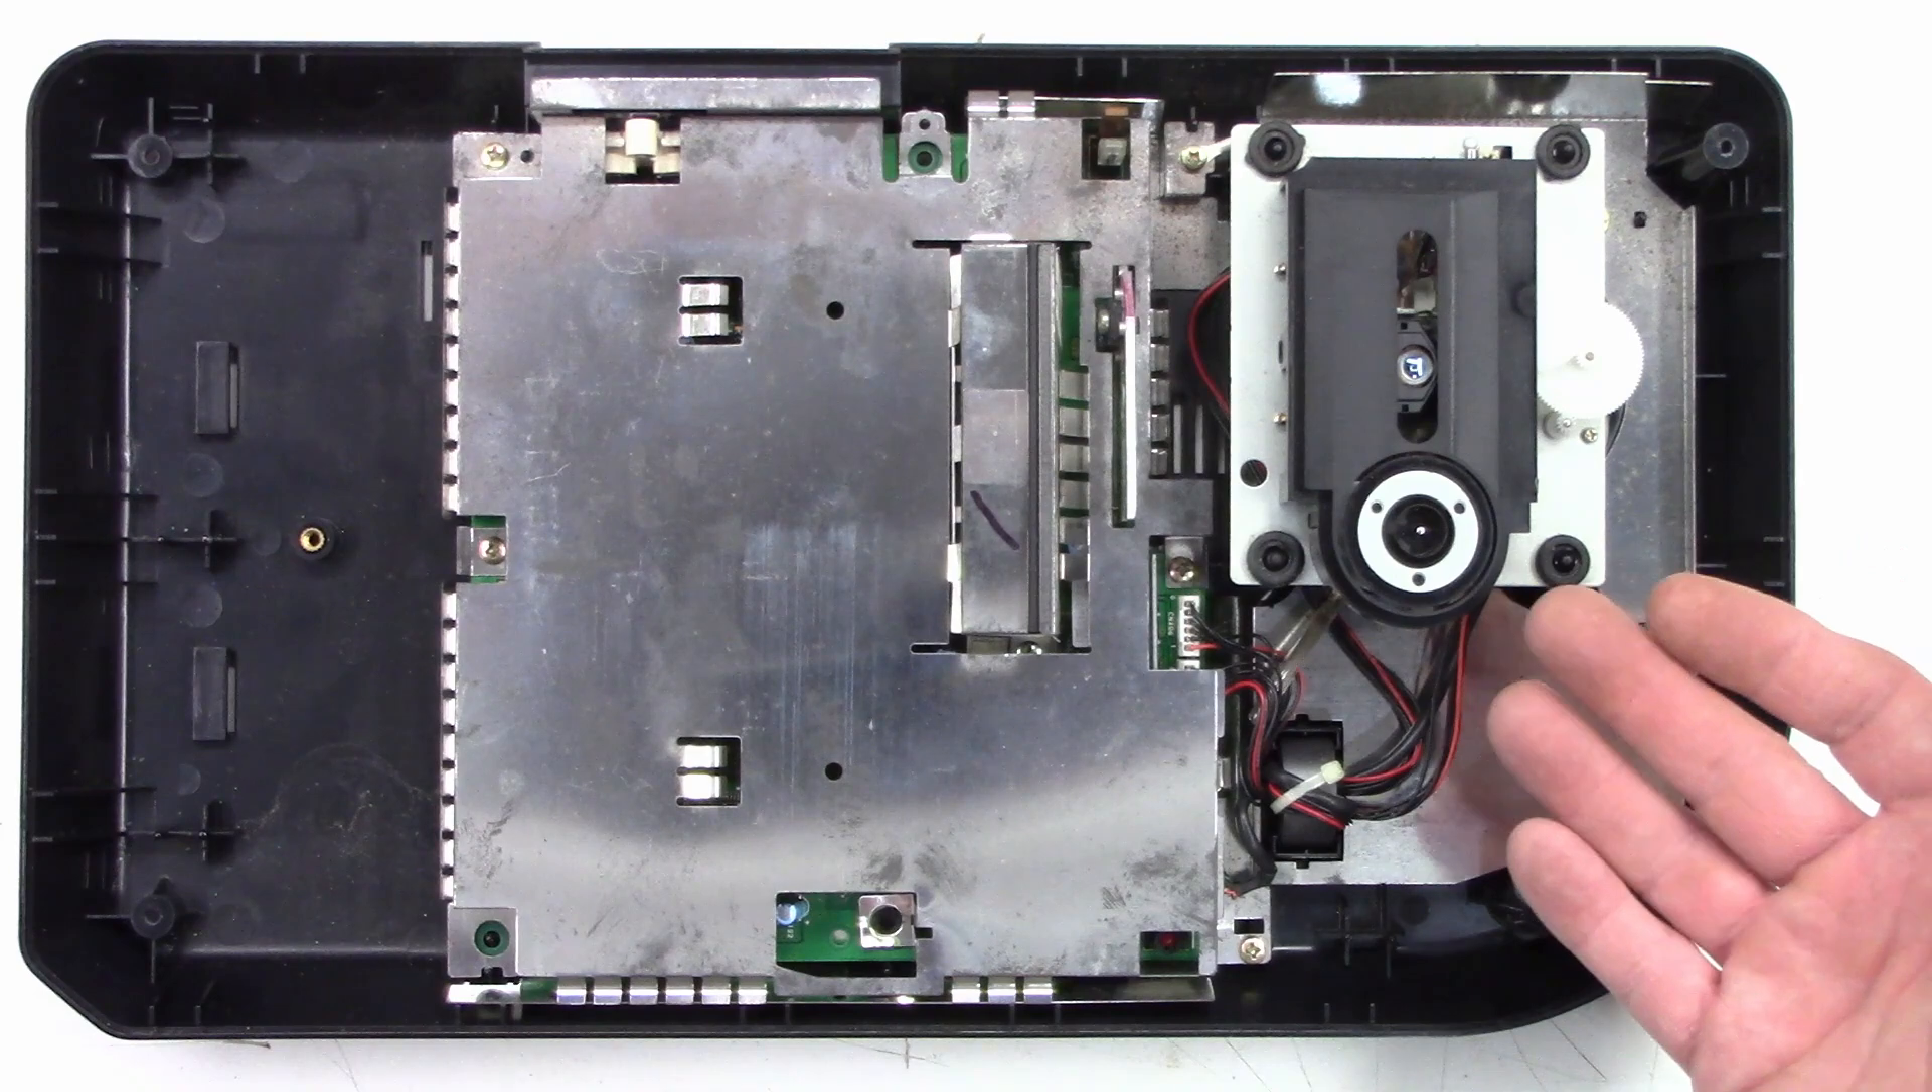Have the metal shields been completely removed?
No.